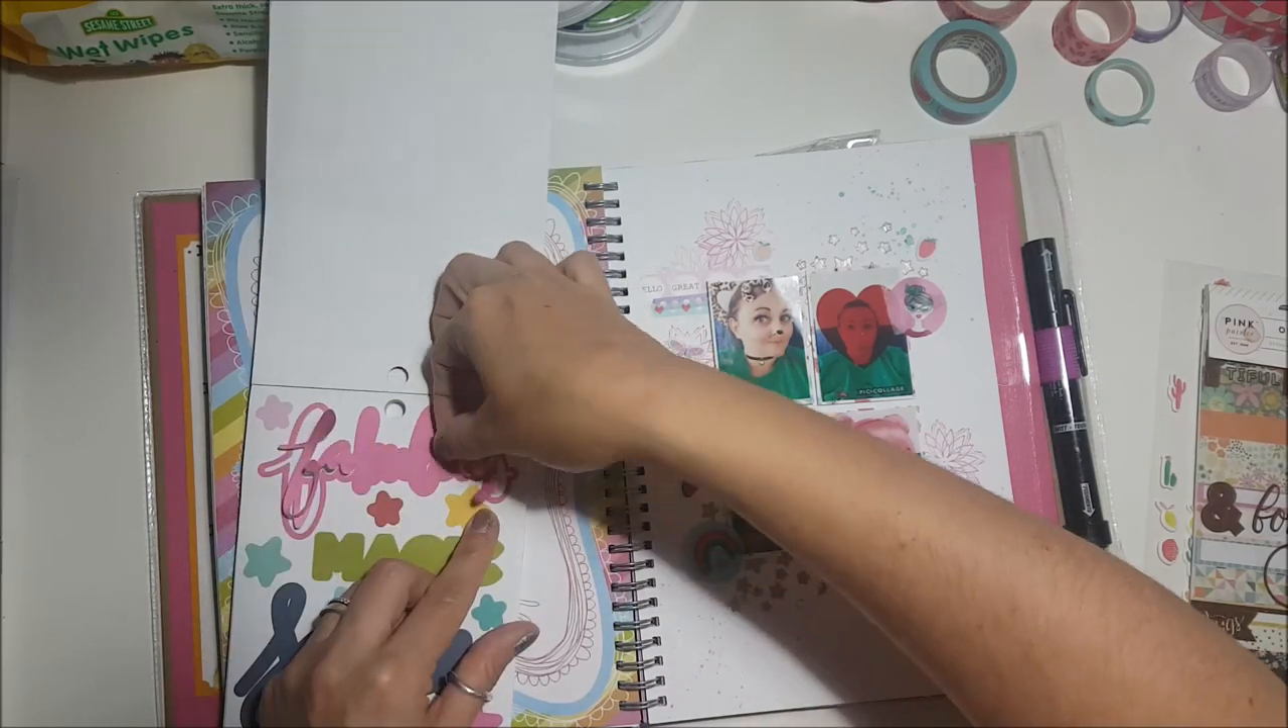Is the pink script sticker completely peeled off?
No.